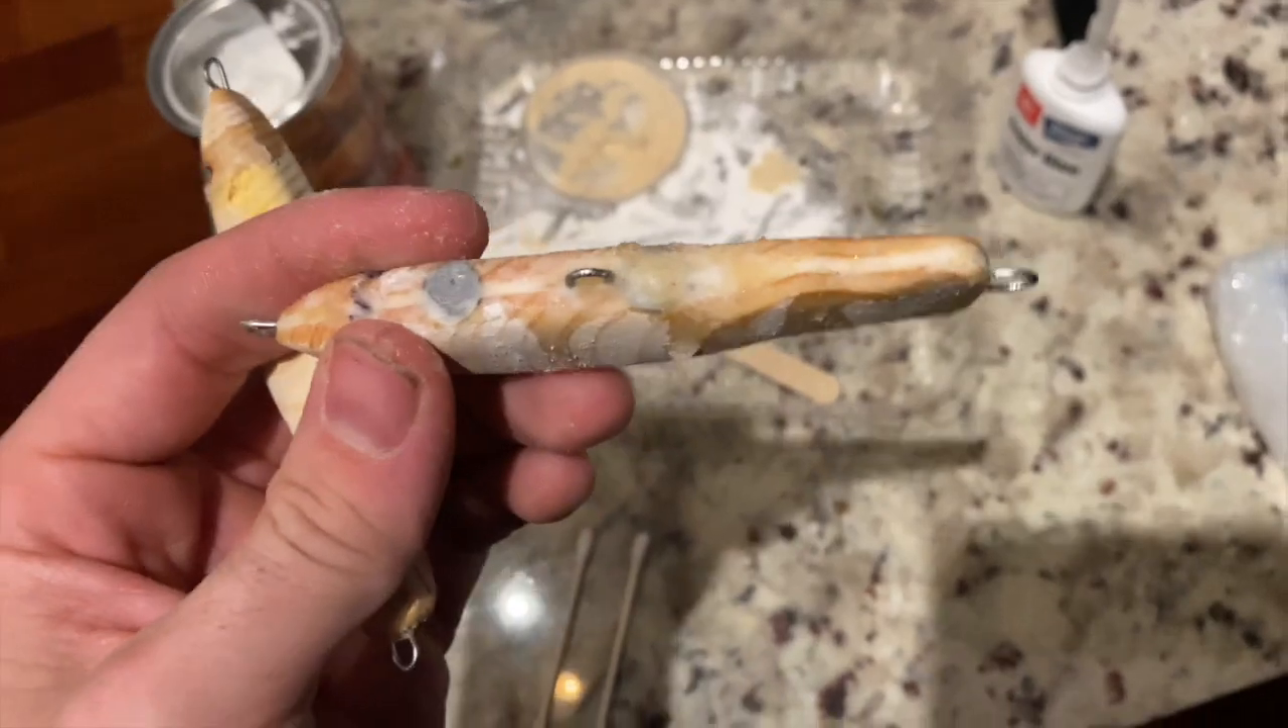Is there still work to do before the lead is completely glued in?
No.